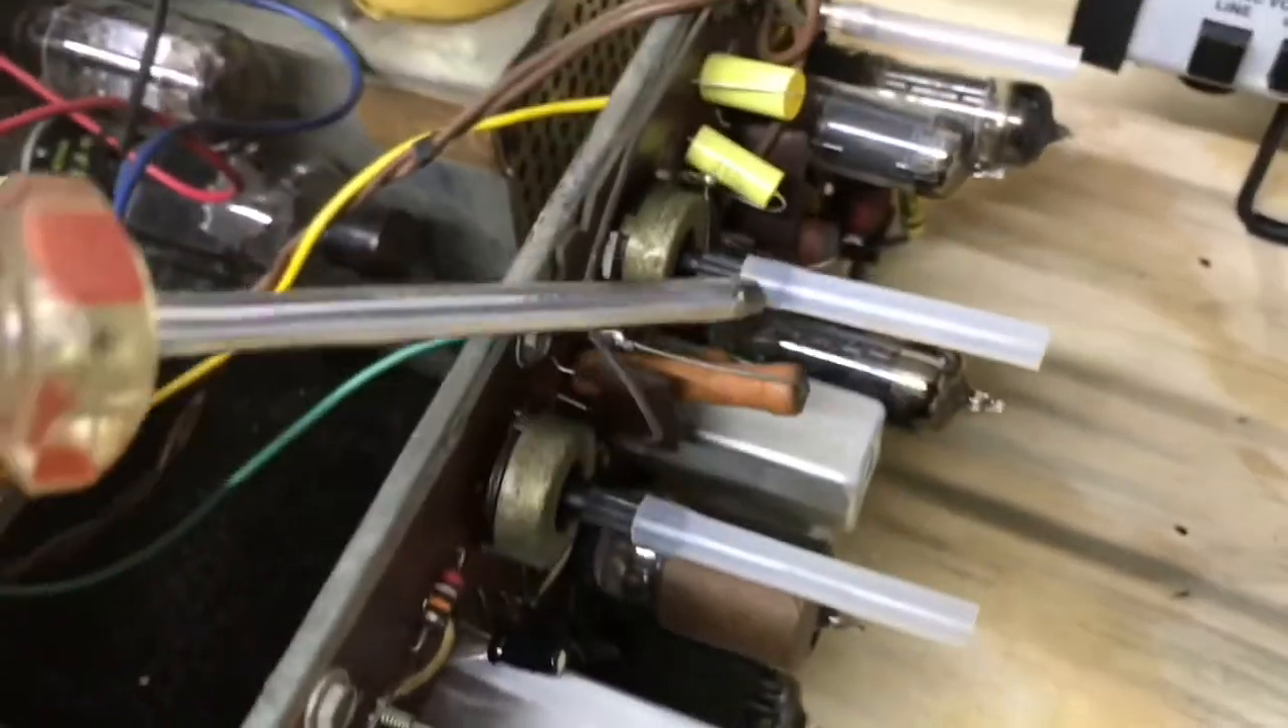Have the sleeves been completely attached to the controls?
Yes.